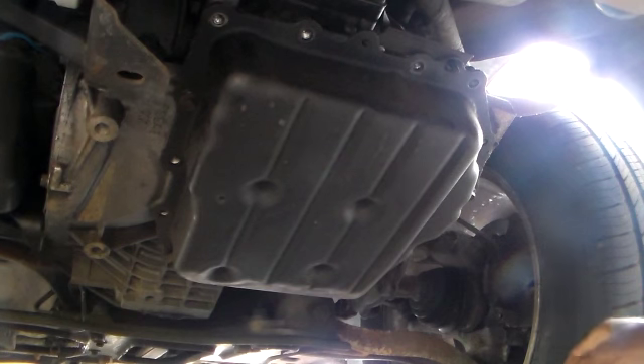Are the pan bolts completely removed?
No.